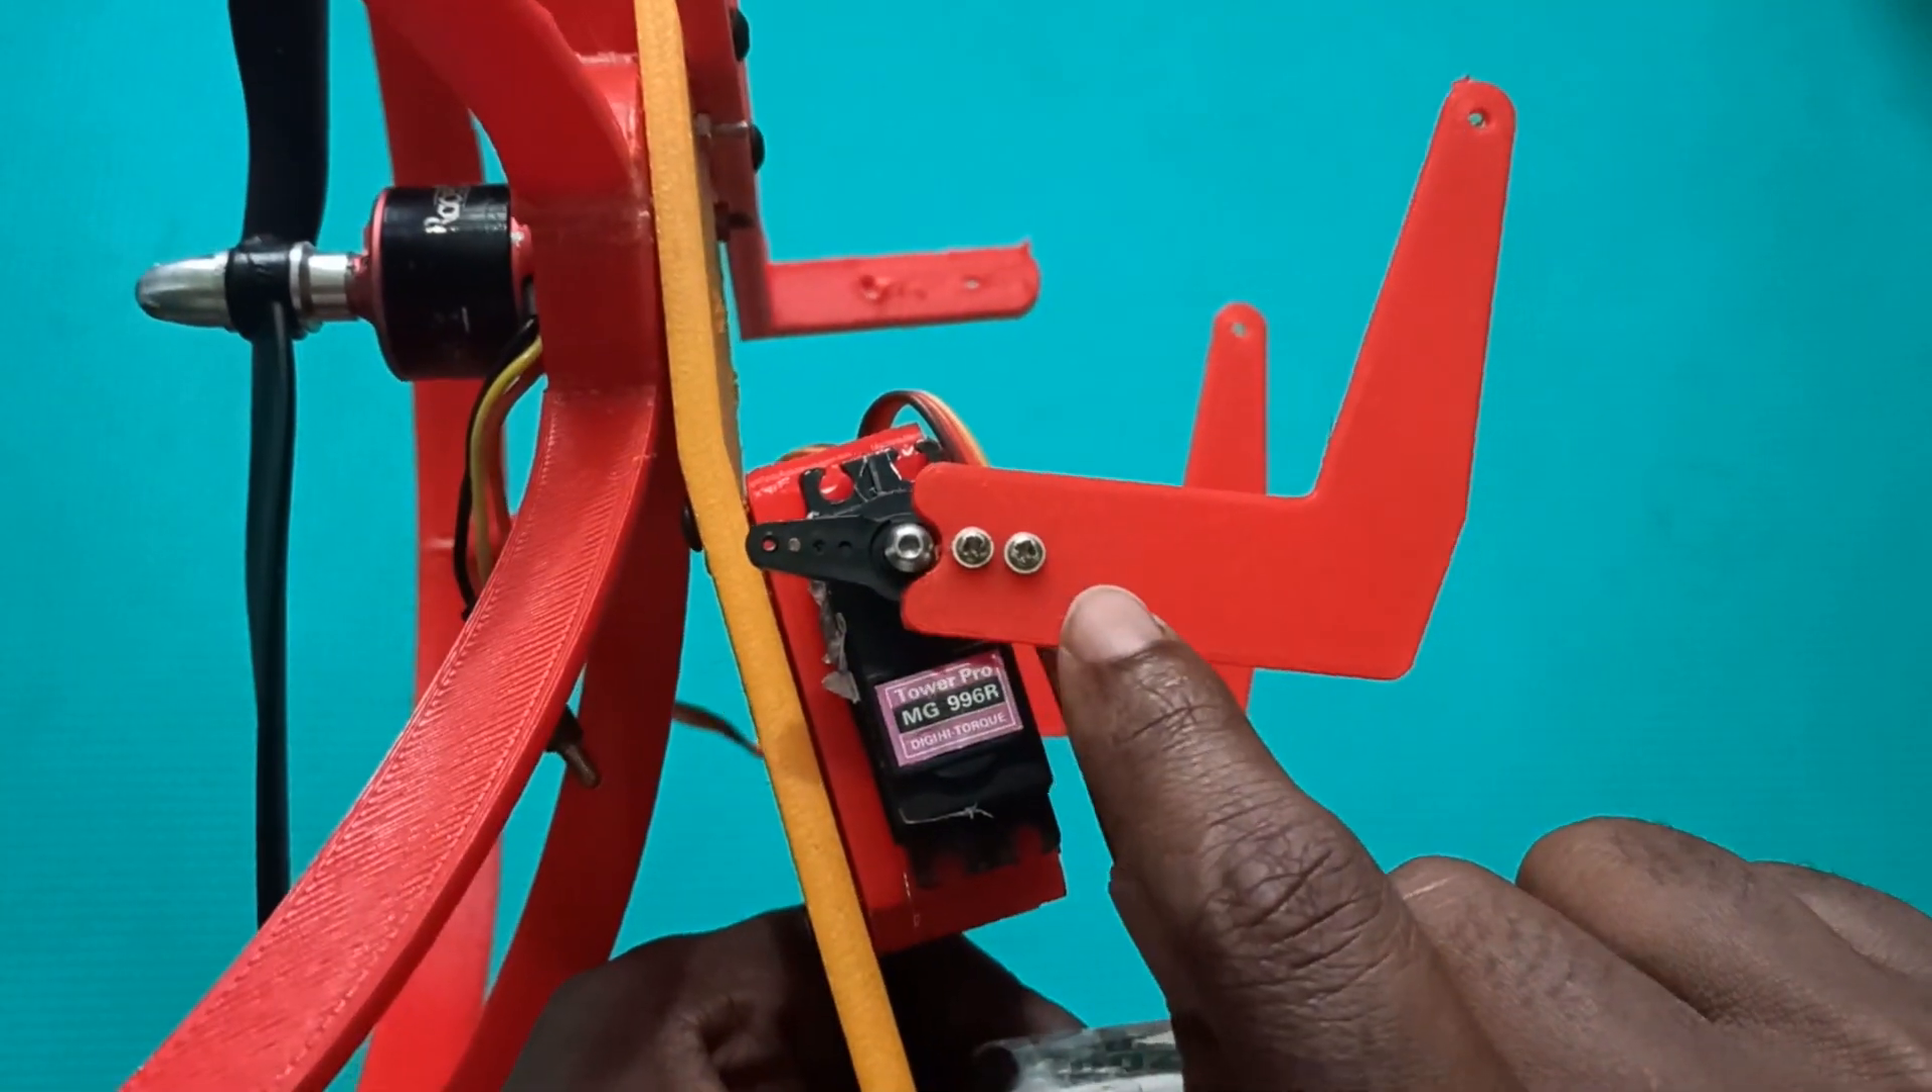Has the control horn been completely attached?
Yes.